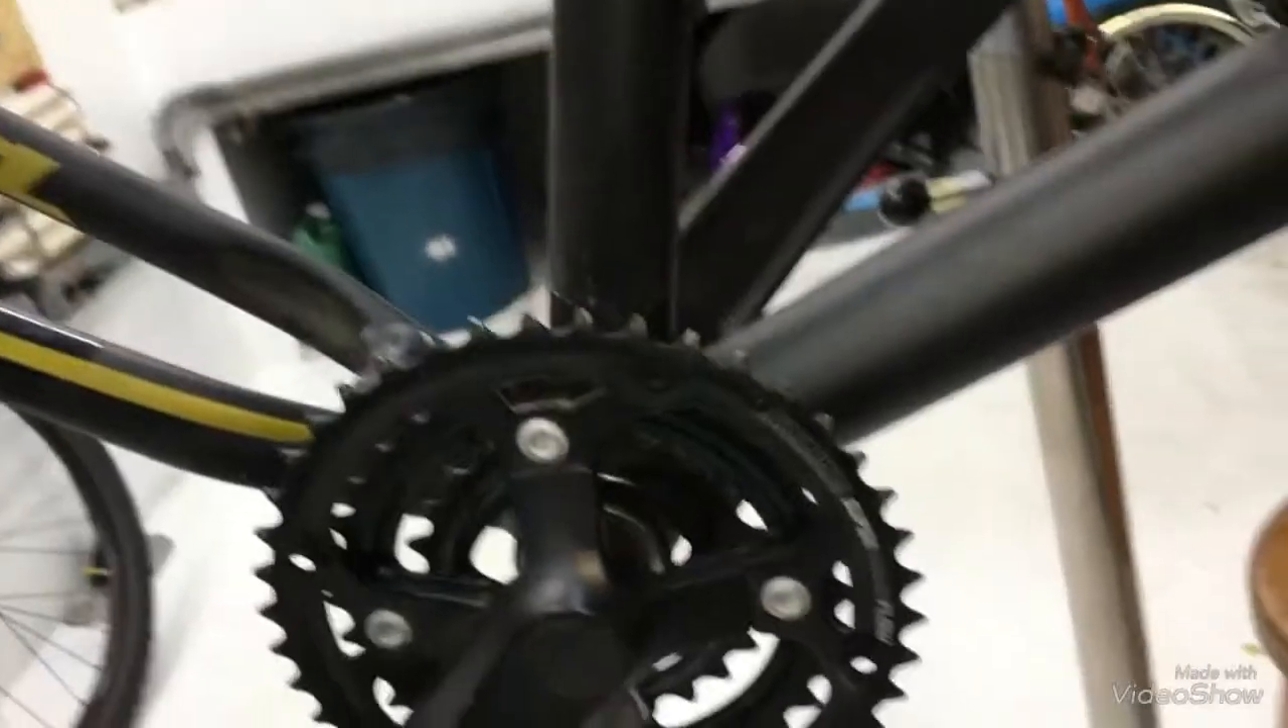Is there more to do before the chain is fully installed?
Yes.